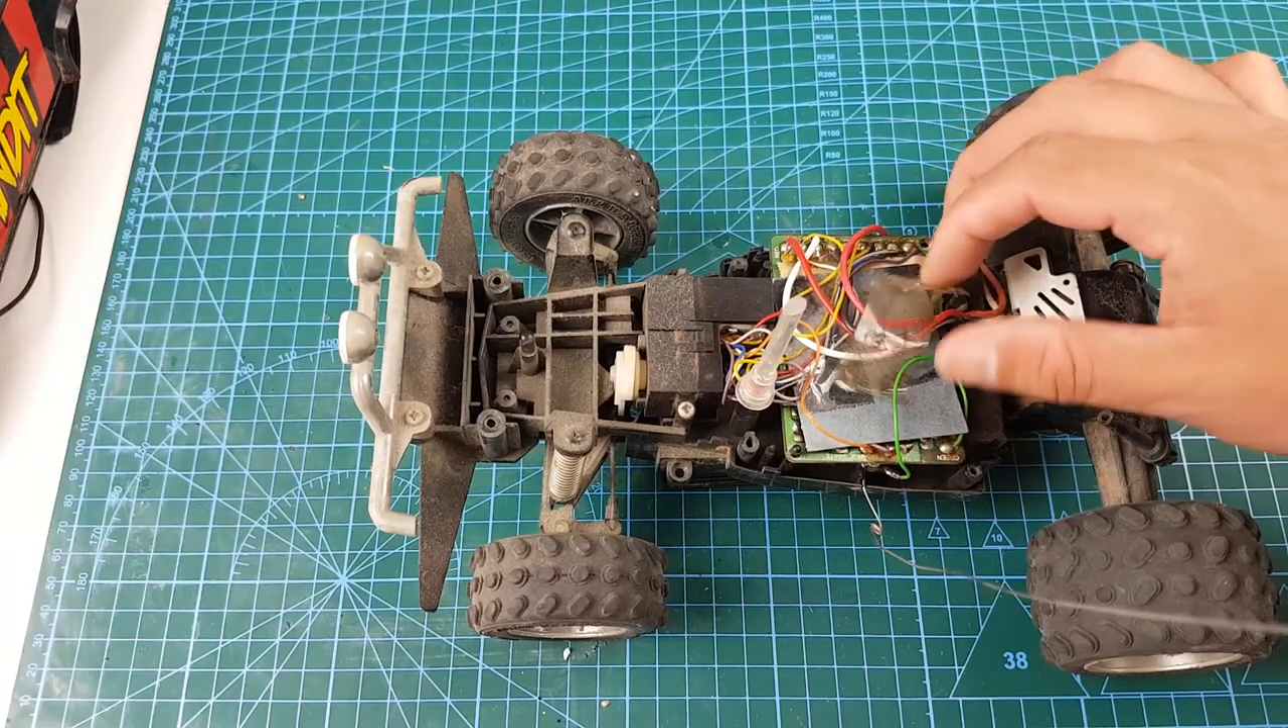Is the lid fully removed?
Yes.